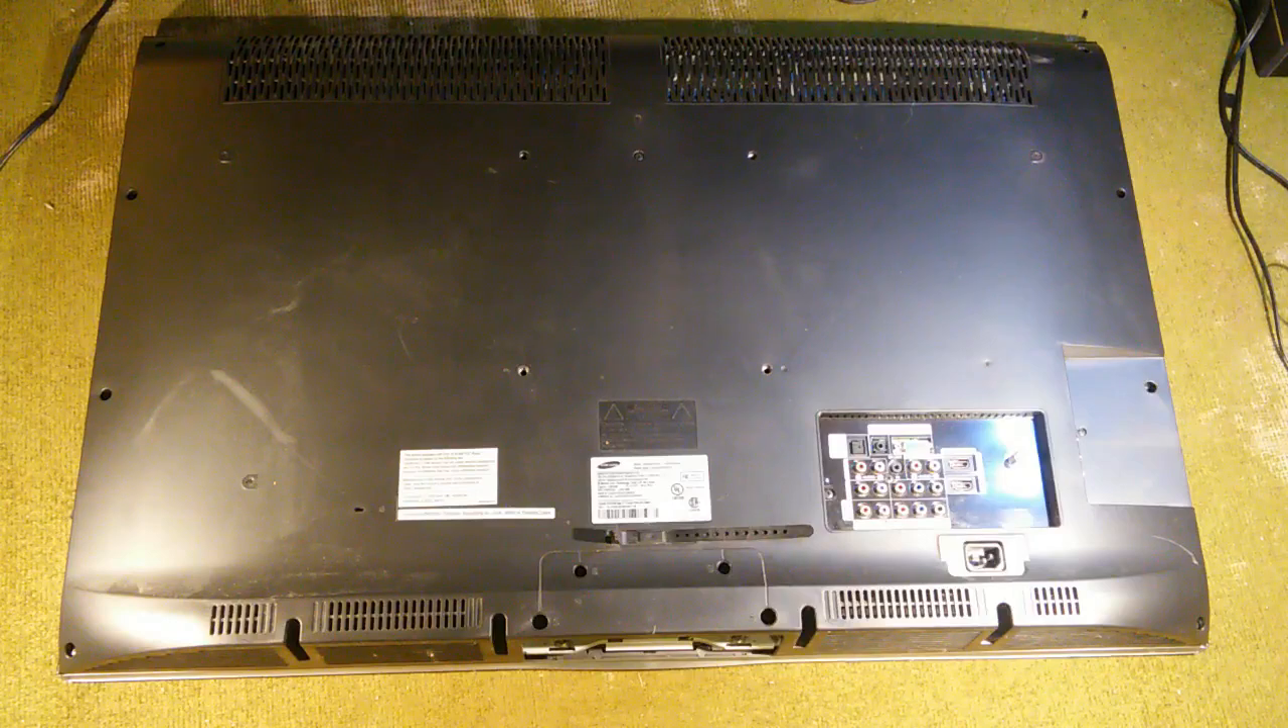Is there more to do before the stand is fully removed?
No.